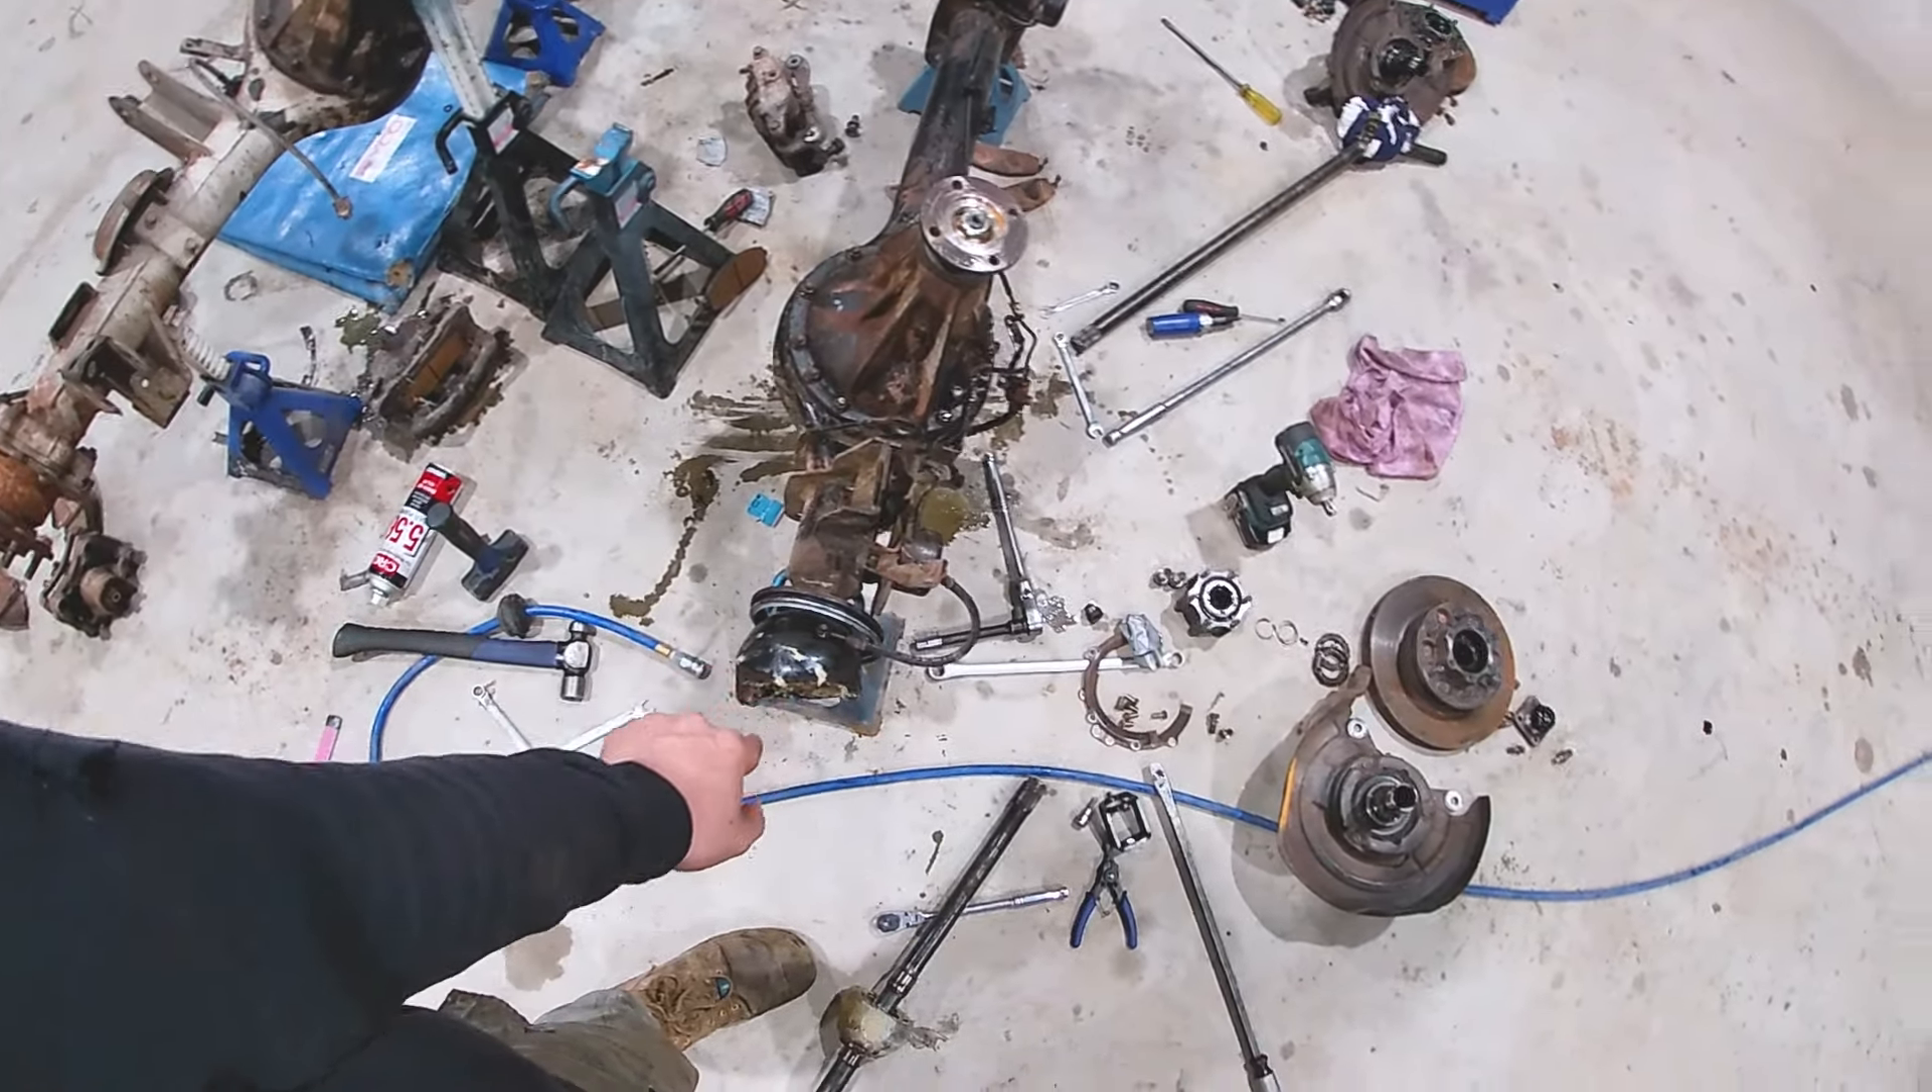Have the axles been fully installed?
No.